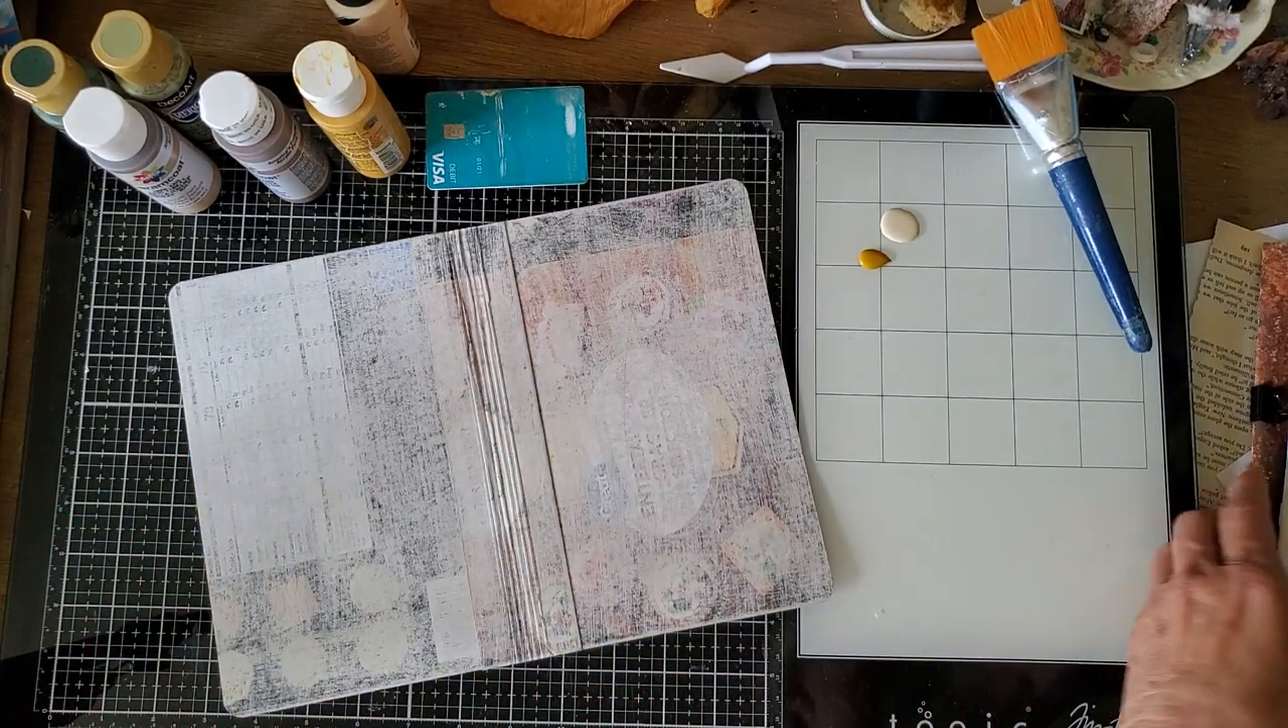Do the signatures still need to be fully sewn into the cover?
Yes.